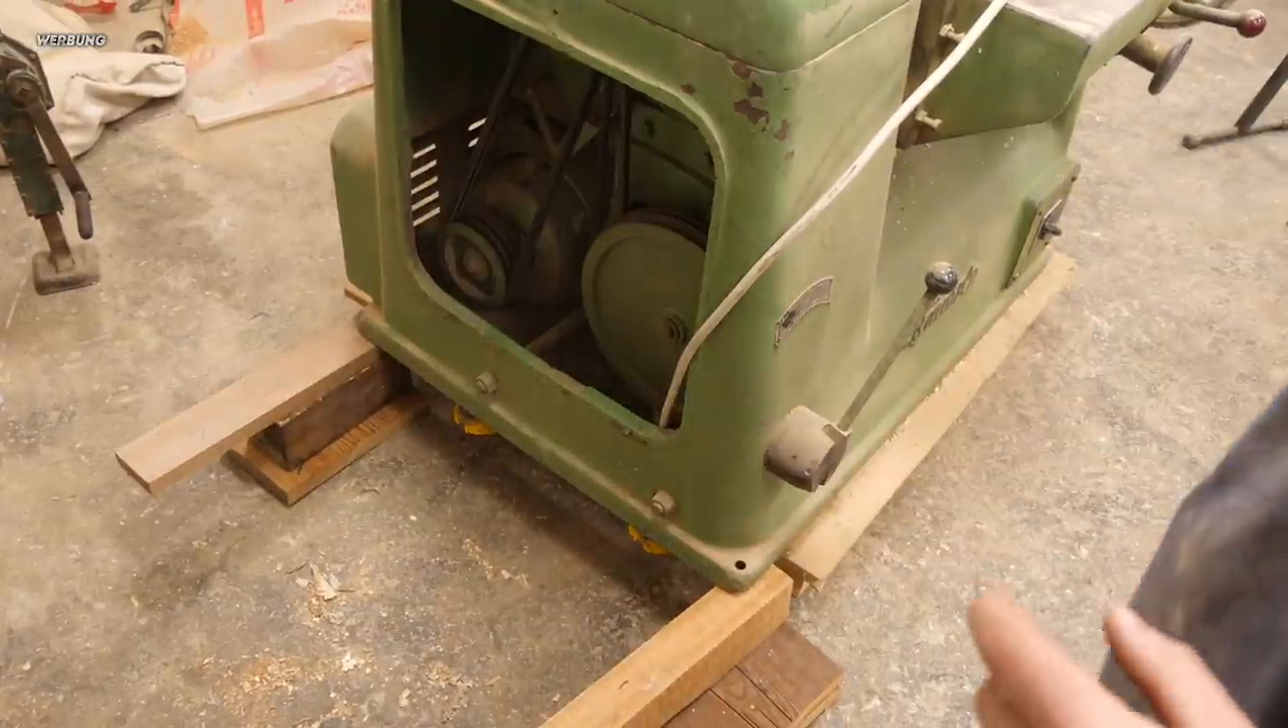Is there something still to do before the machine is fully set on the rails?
No.